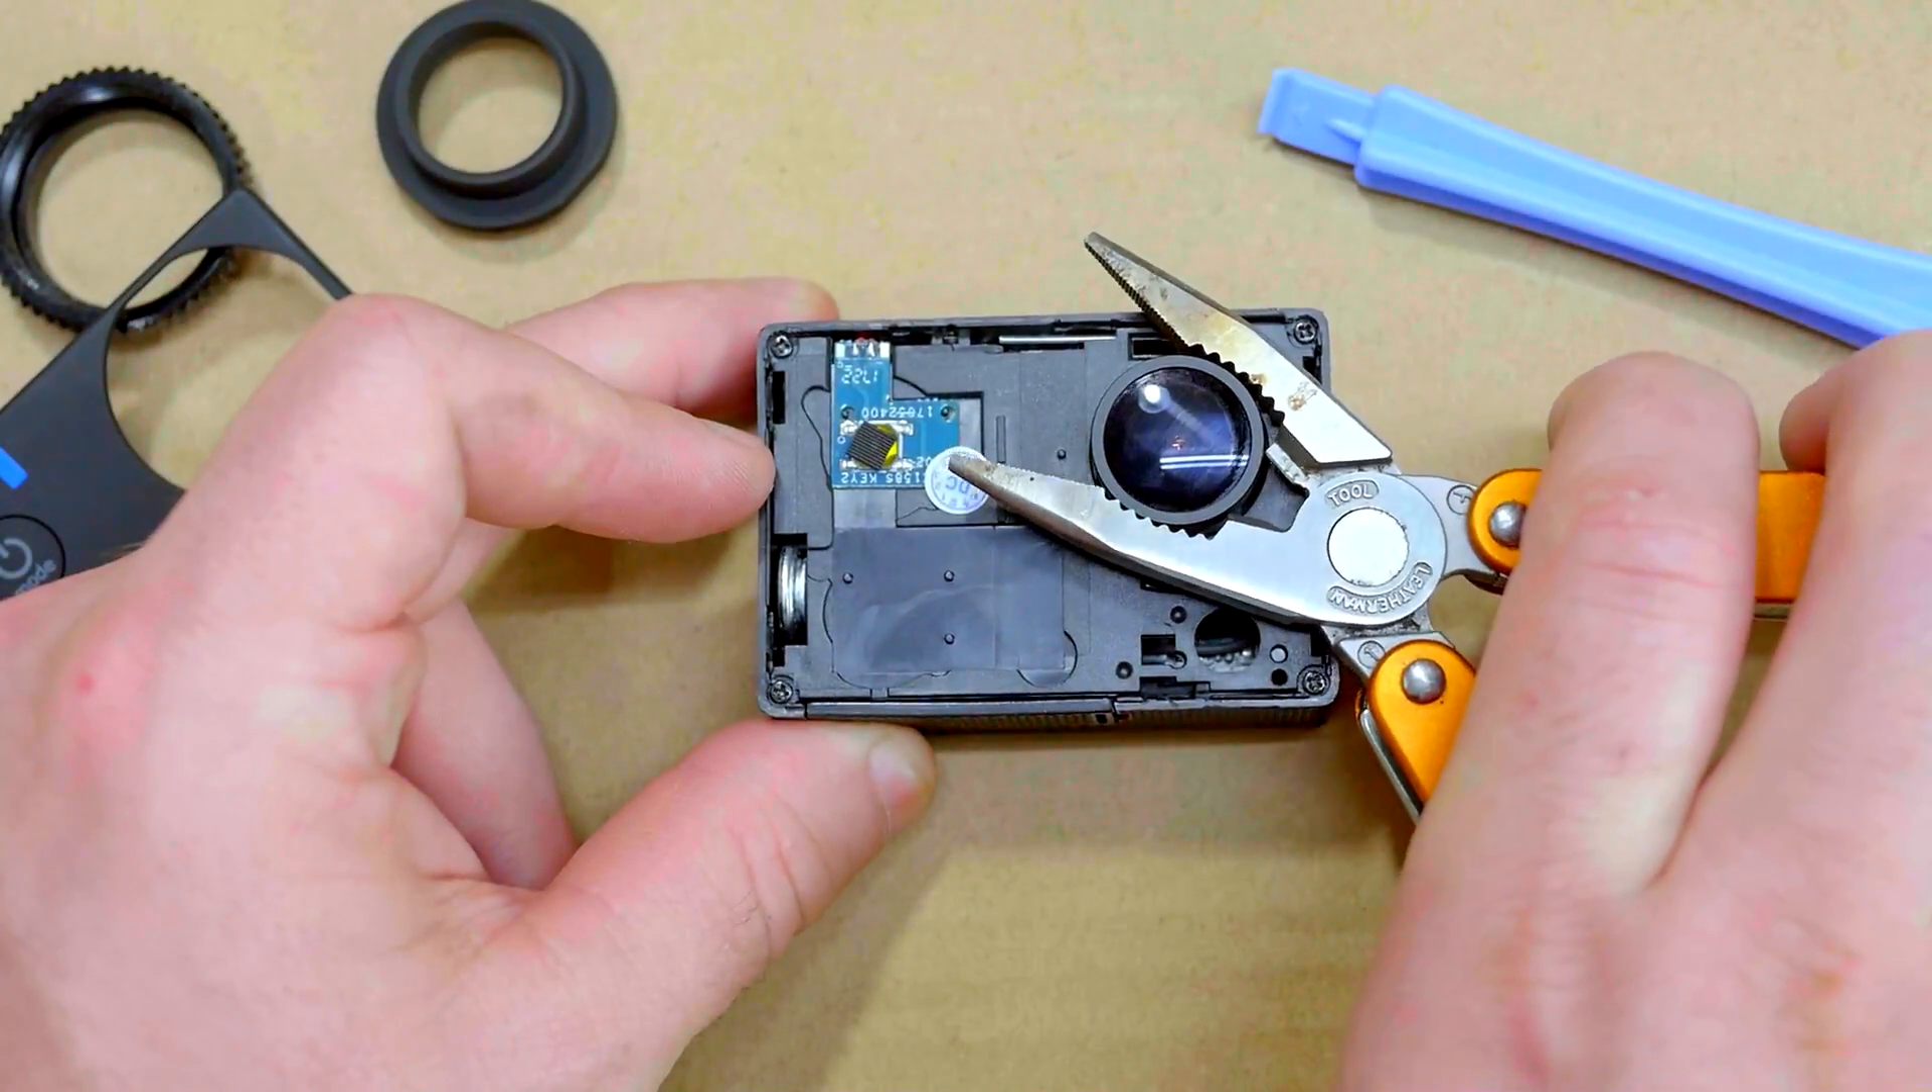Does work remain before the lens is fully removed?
Yes.